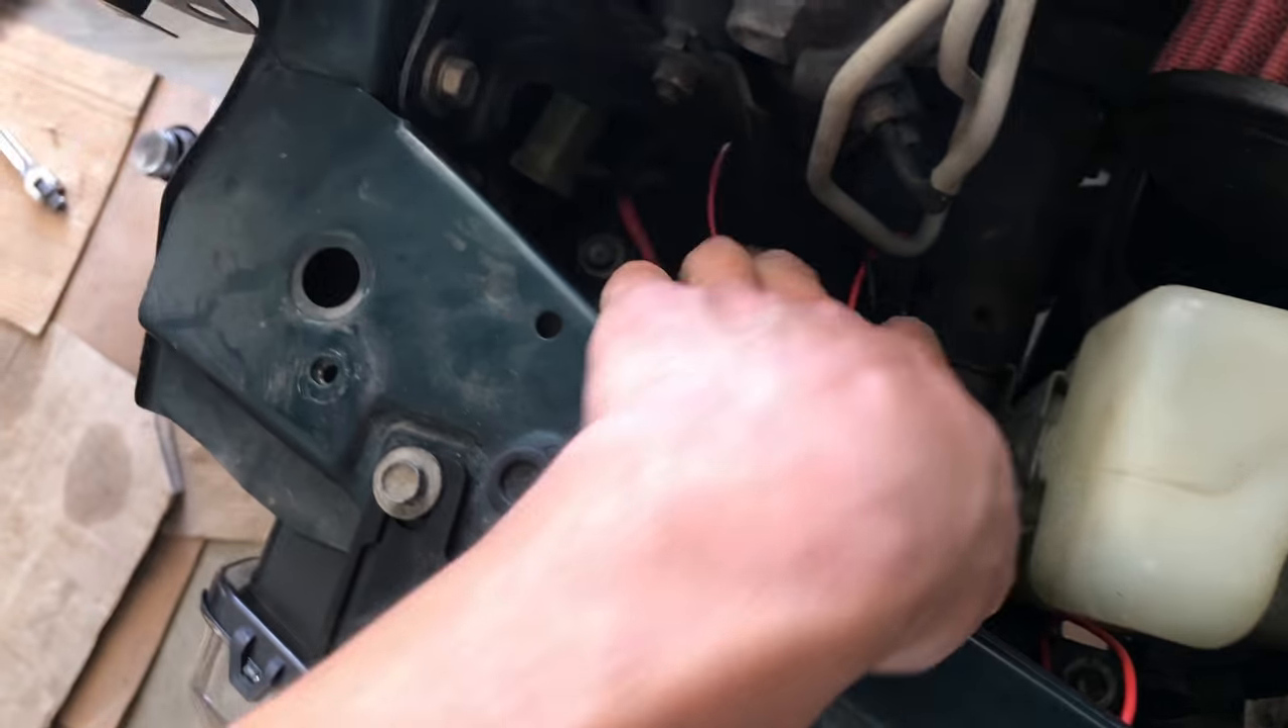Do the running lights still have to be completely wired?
Yes.